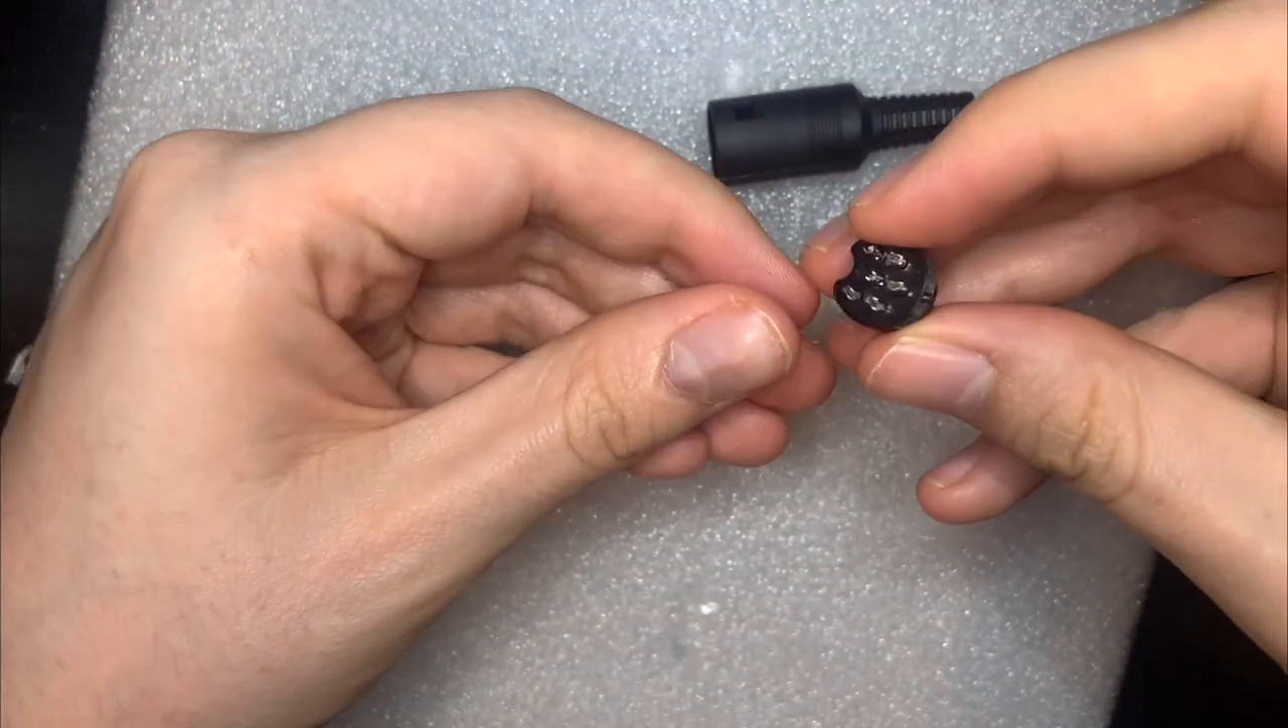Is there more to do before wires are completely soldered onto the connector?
Yes.